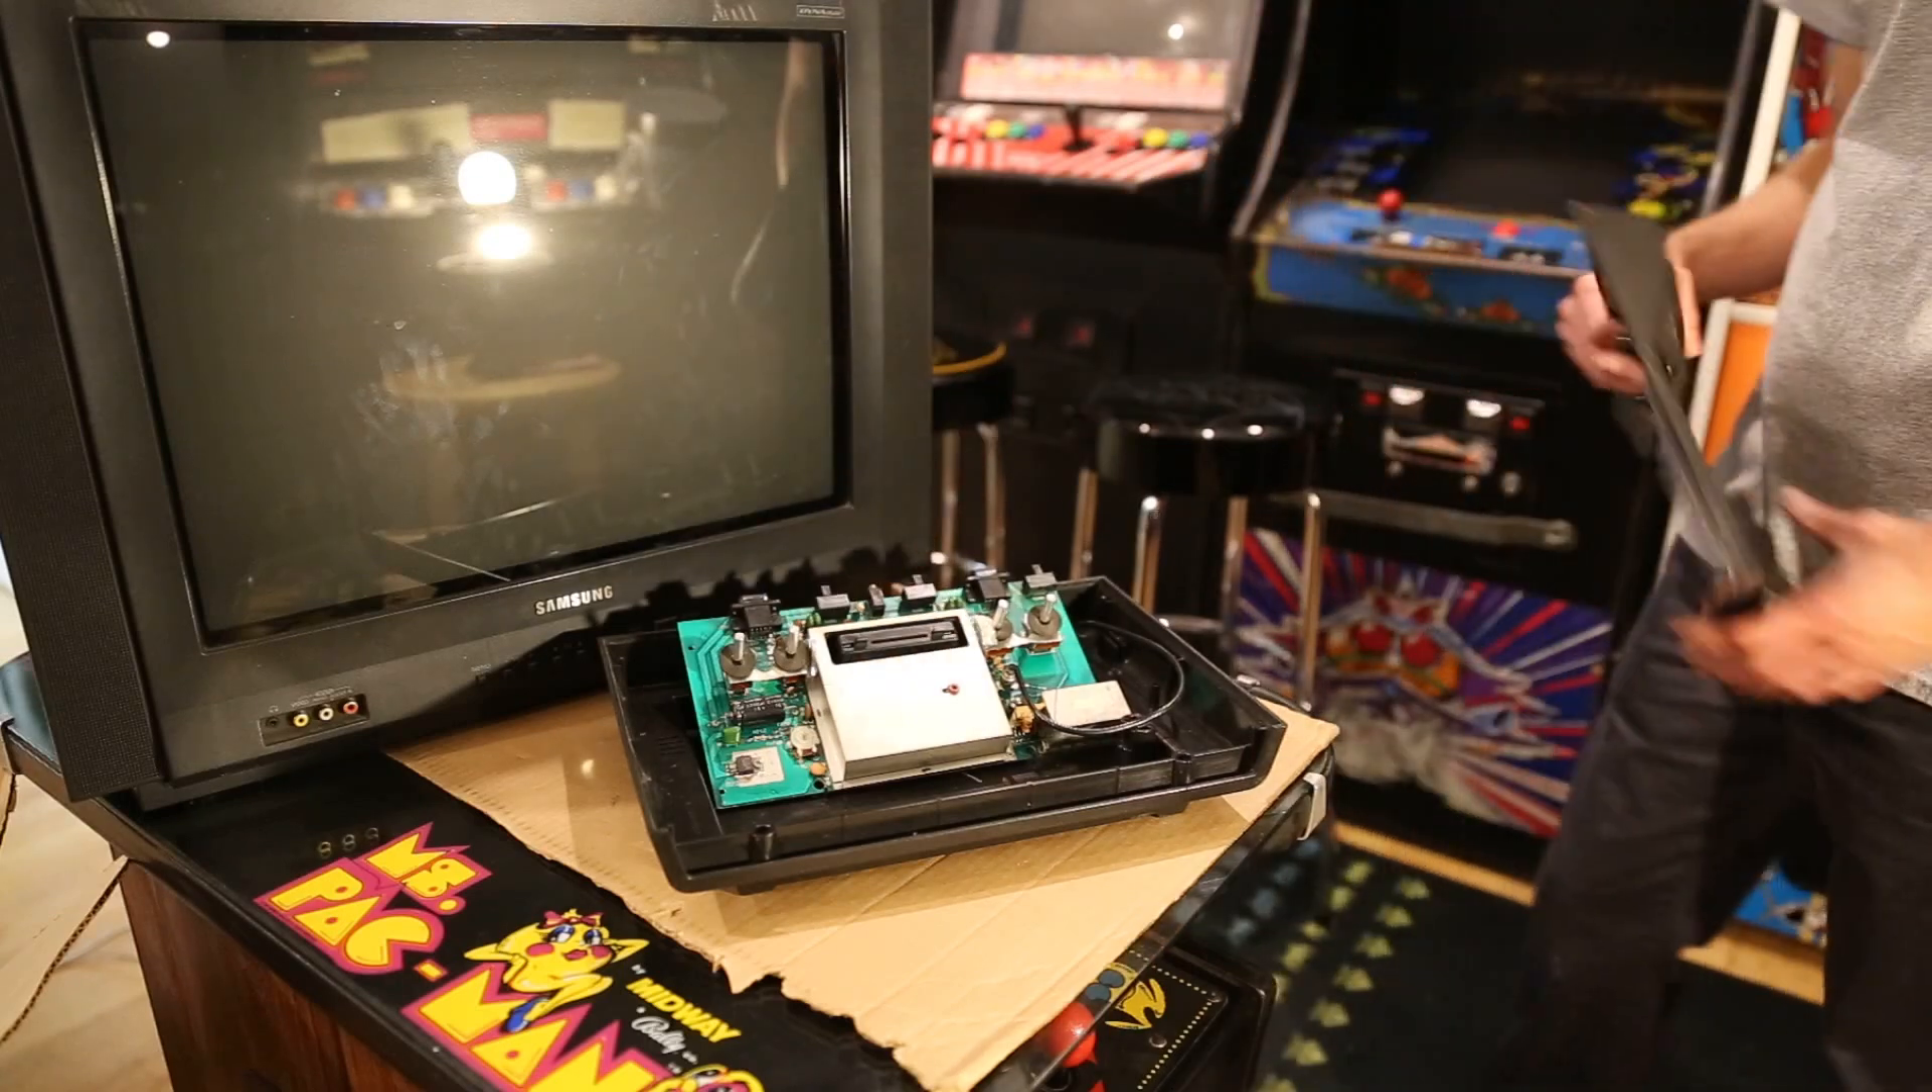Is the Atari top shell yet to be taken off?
No.